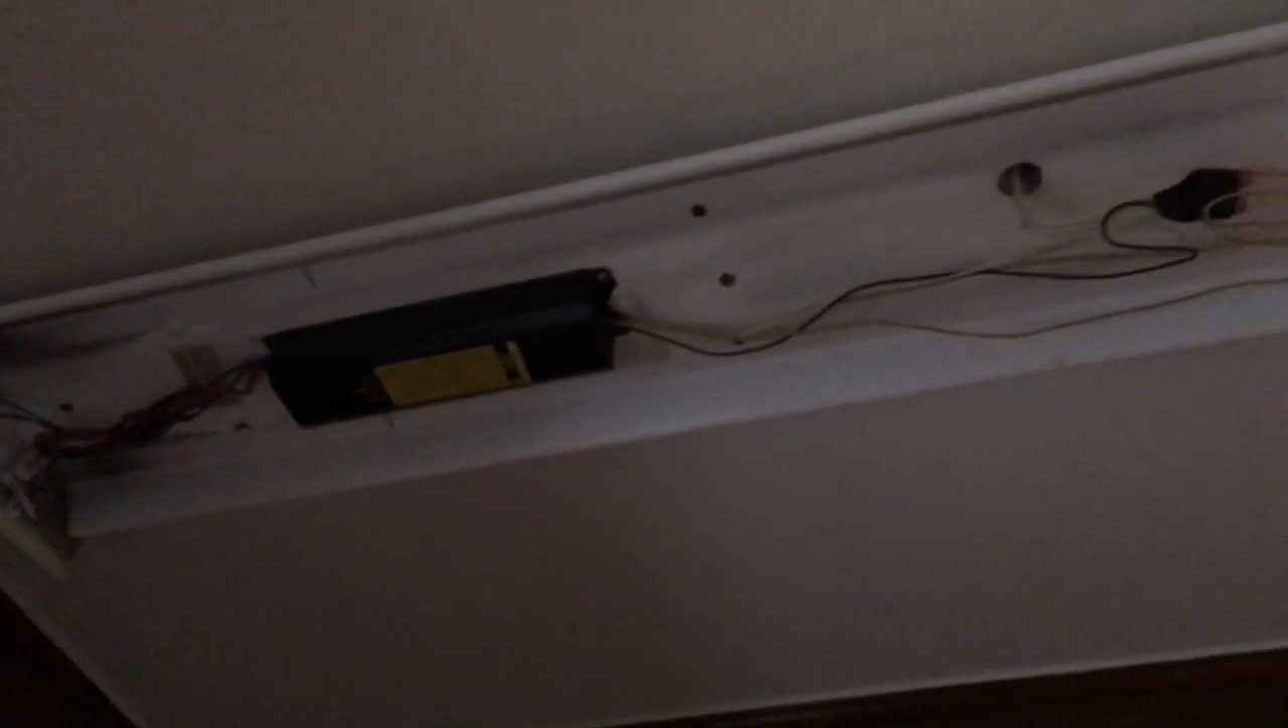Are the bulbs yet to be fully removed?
No.